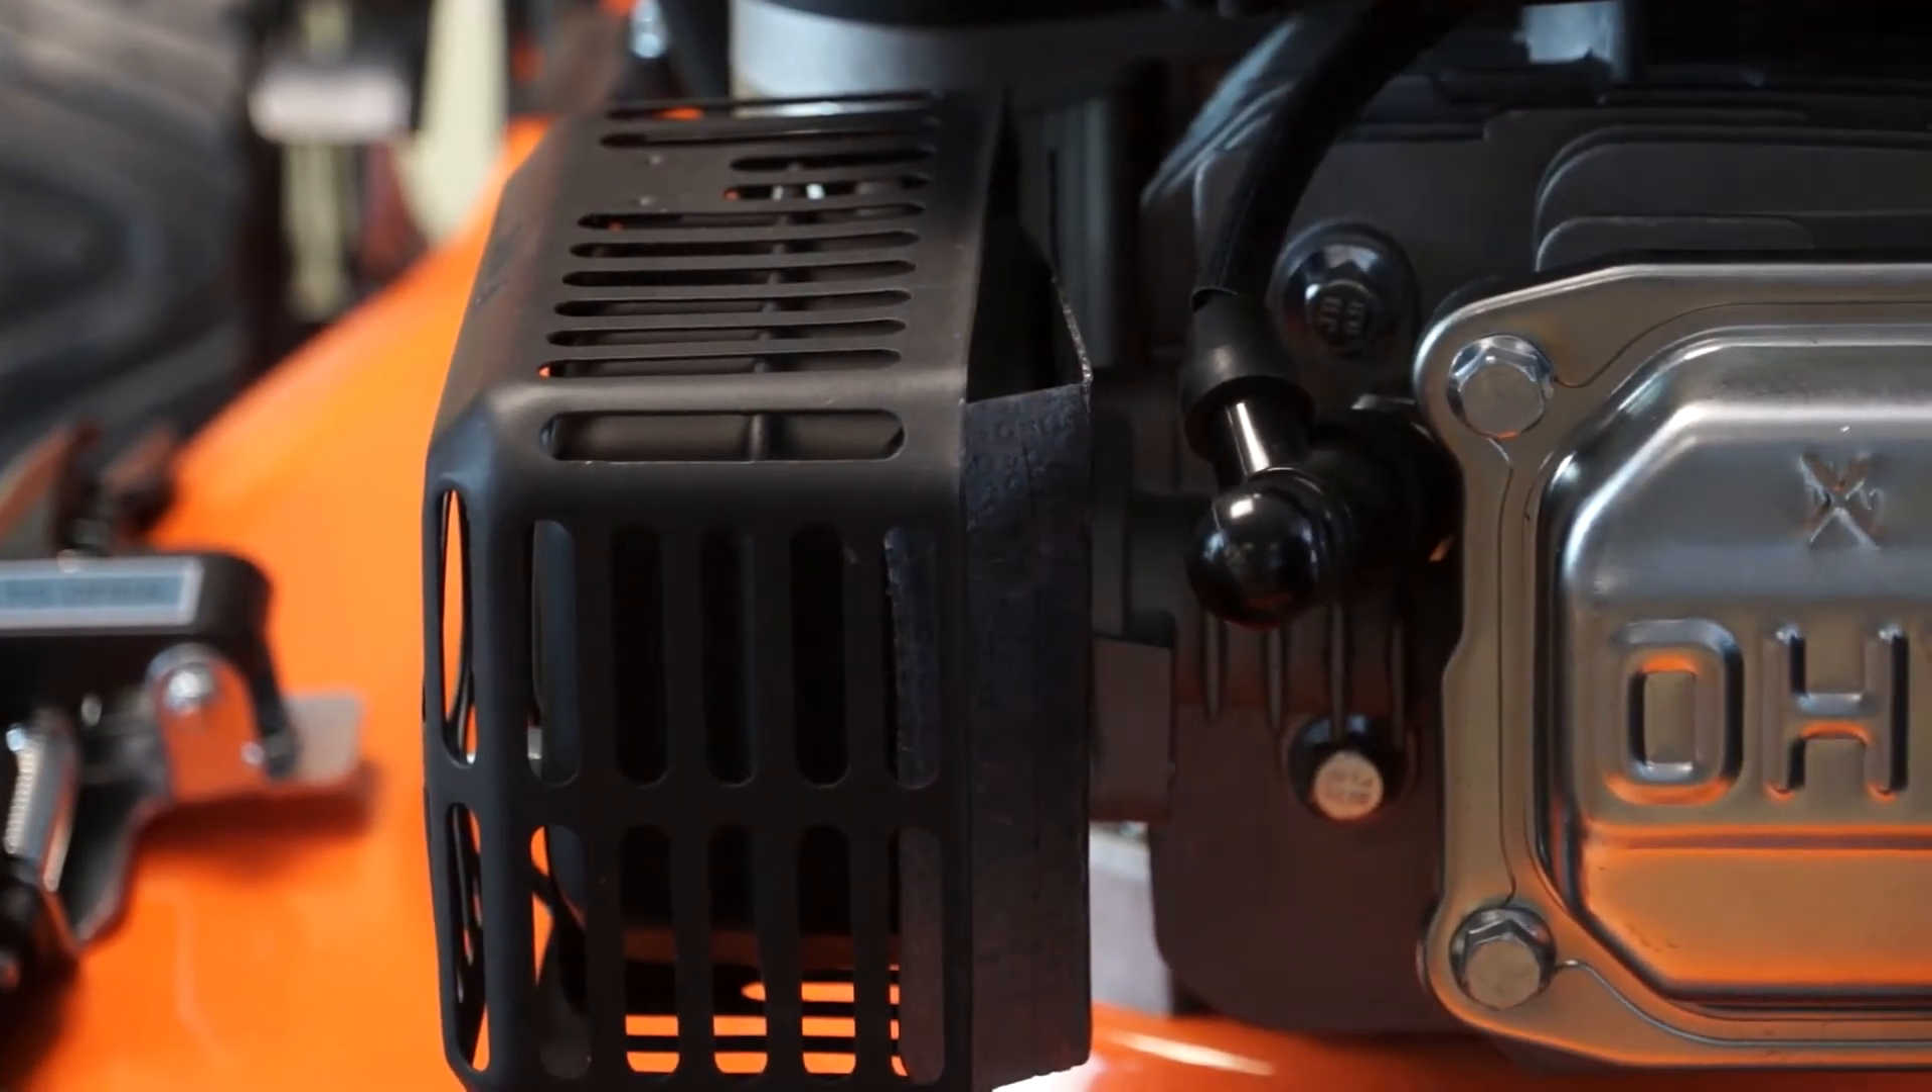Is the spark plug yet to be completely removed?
Yes.